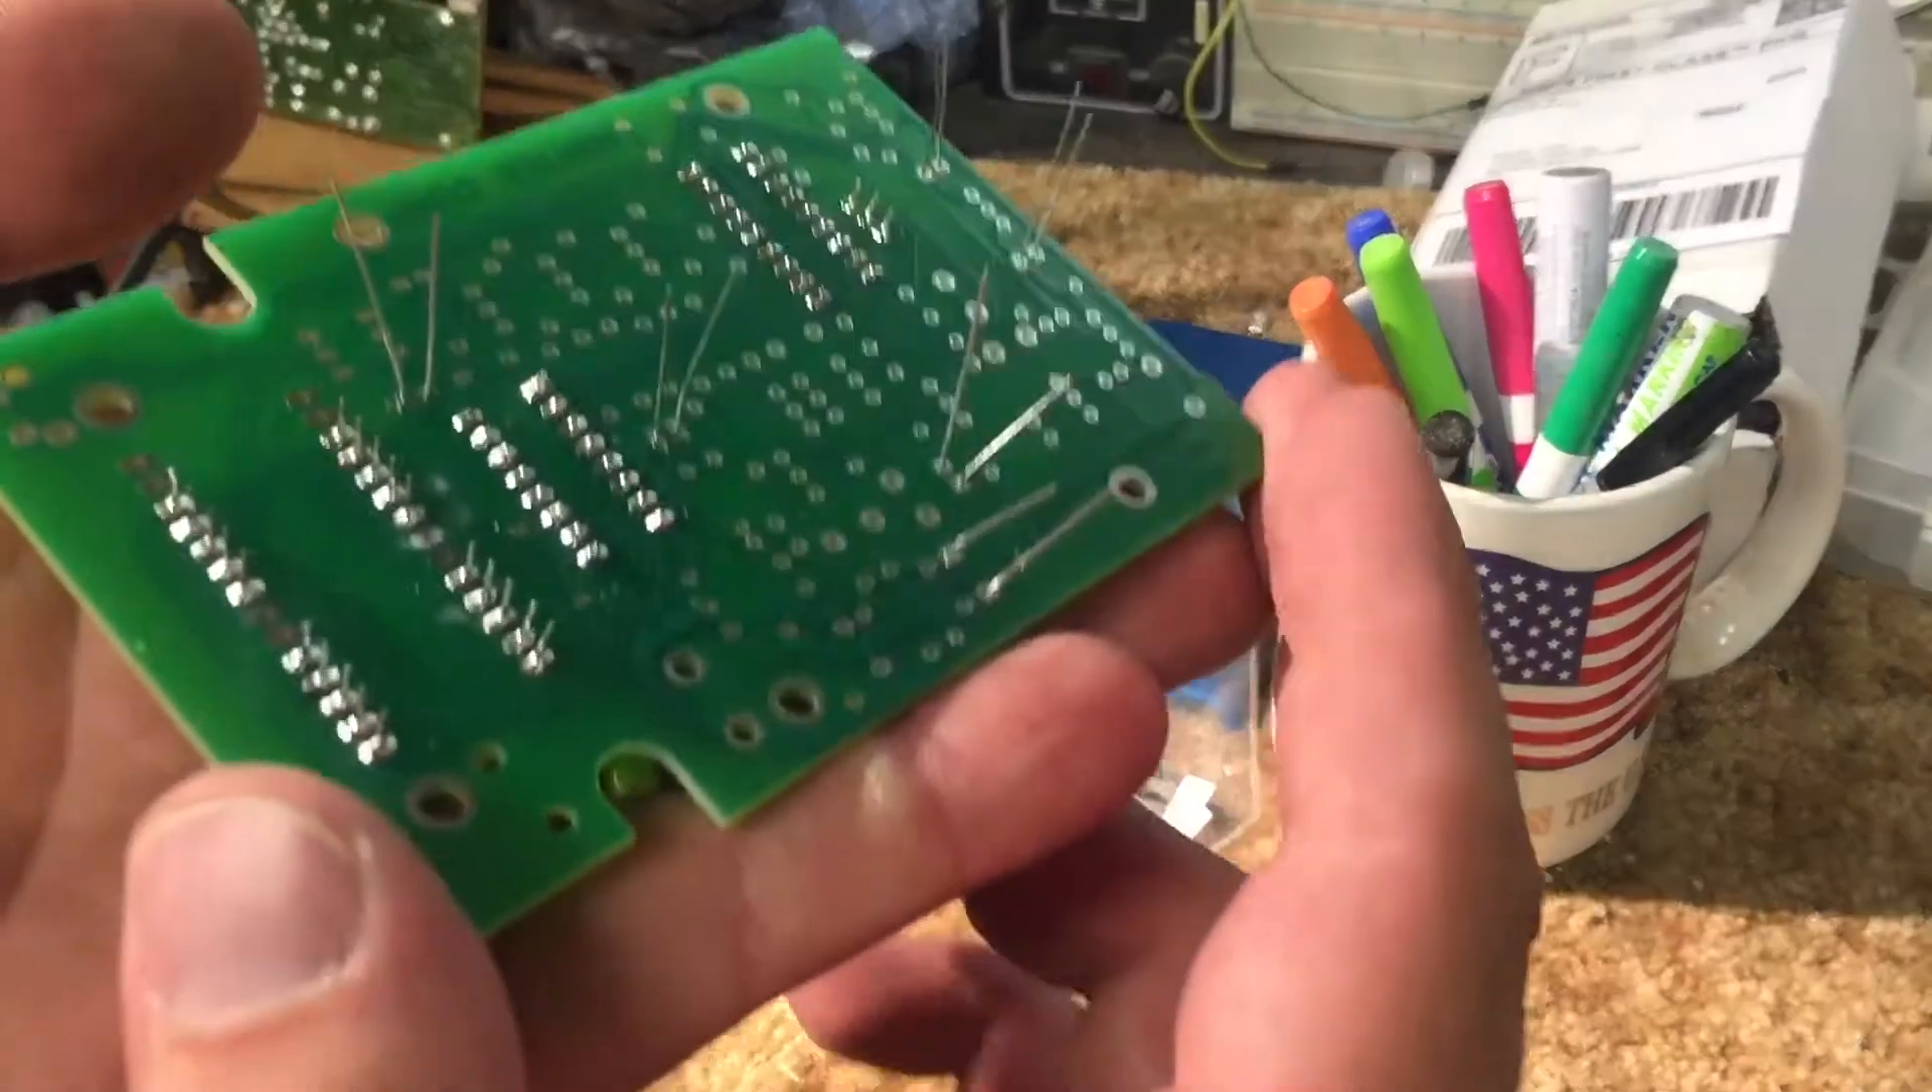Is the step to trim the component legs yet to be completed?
Yes.